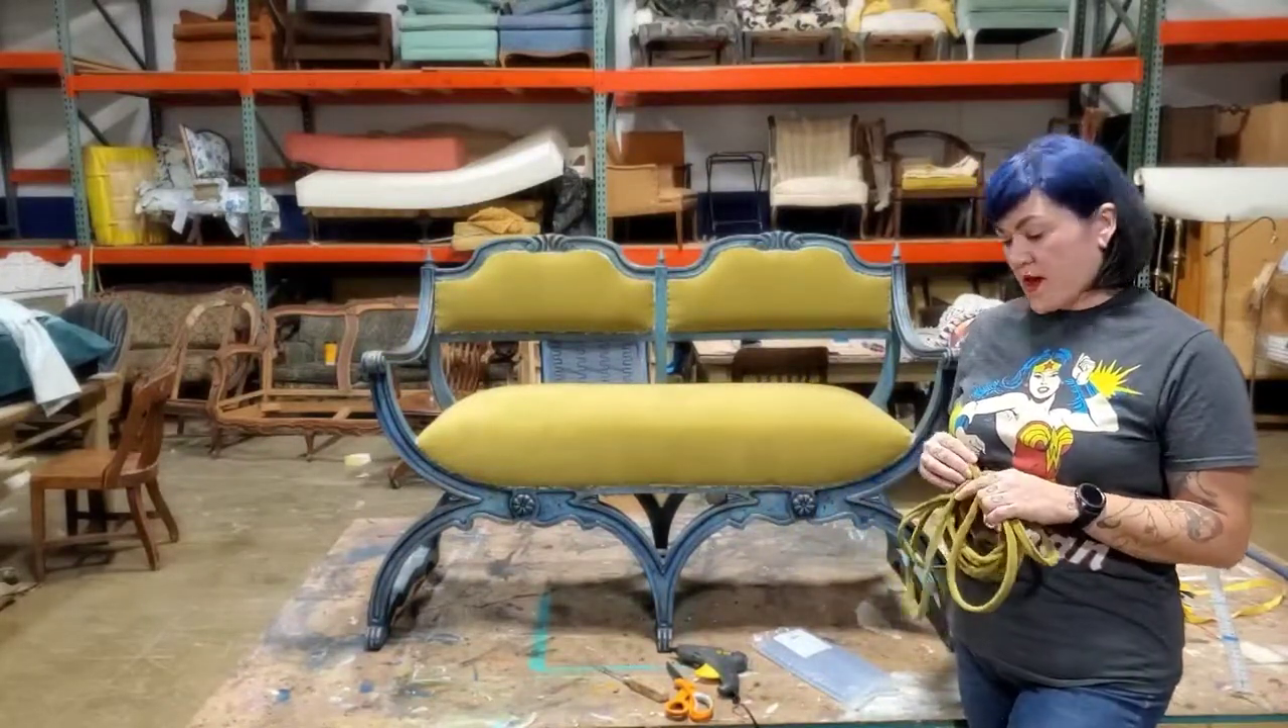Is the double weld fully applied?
No.